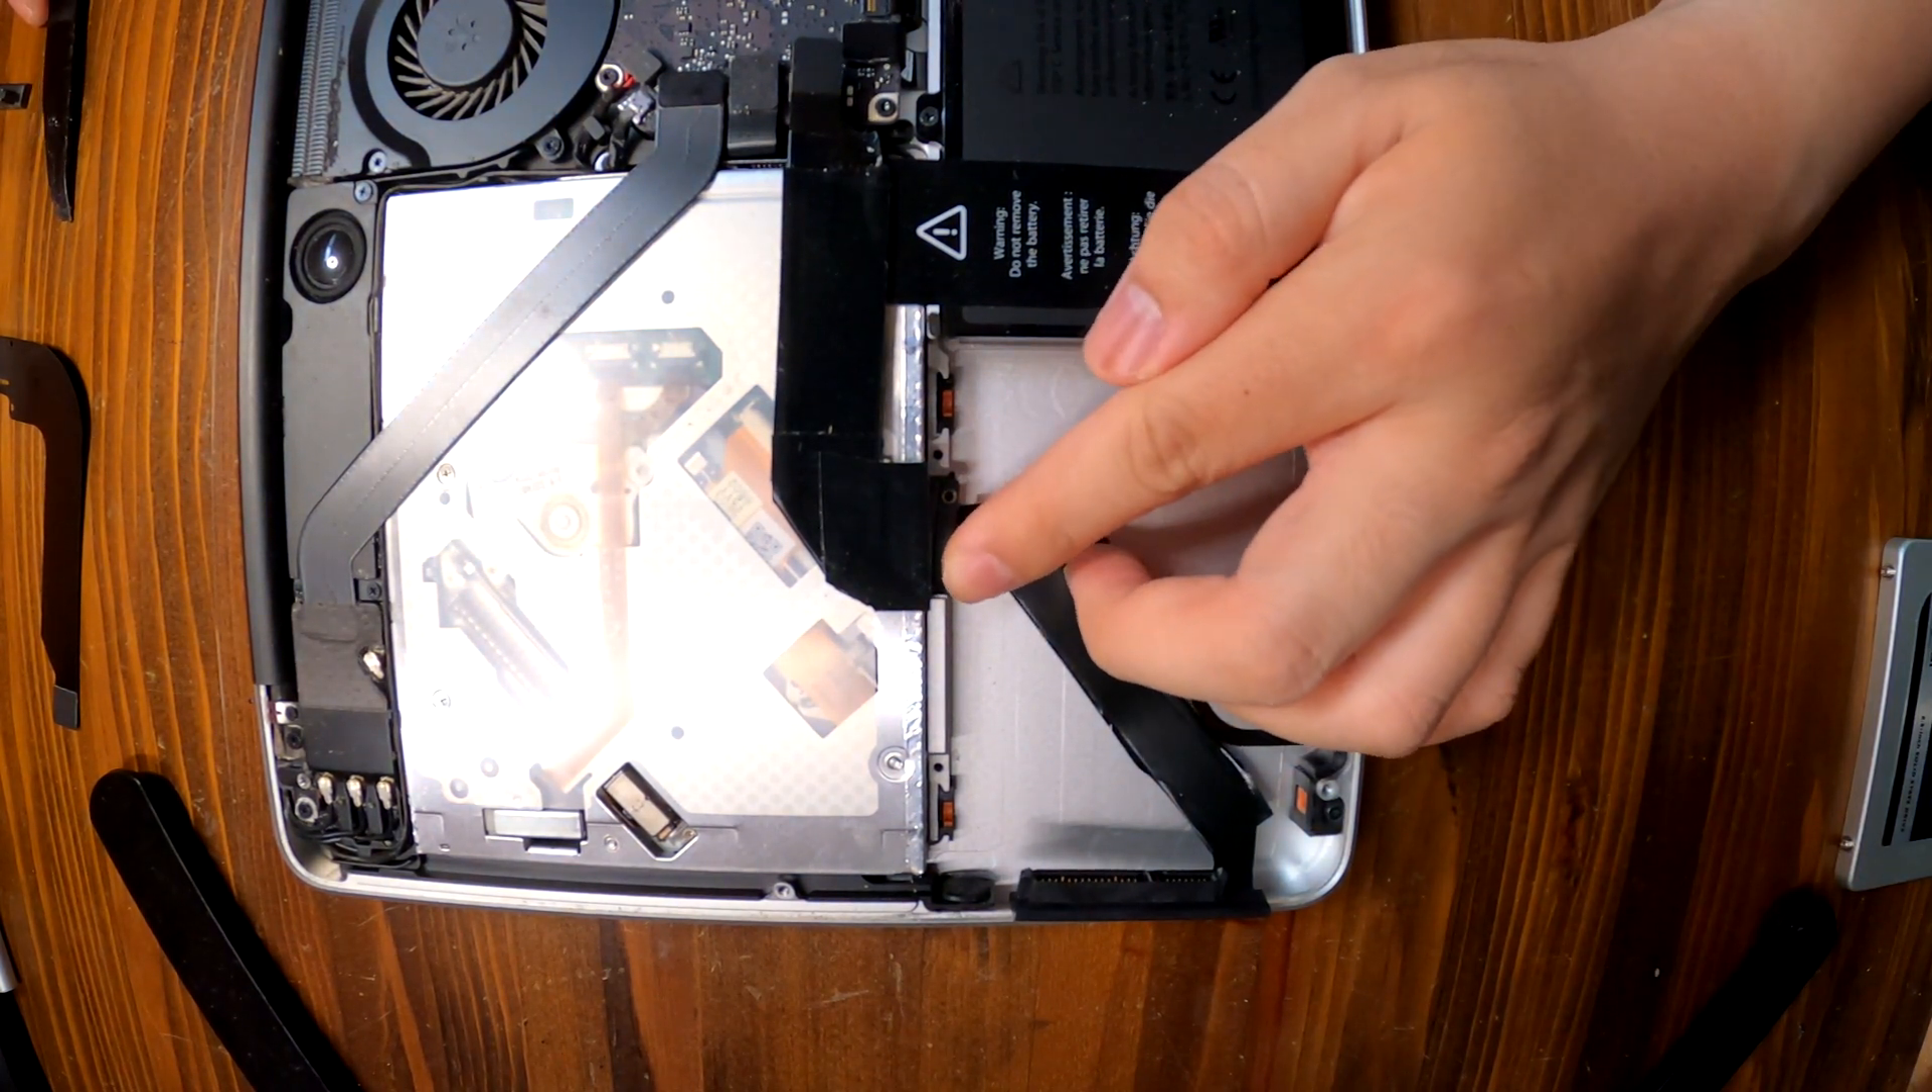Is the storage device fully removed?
Yes.